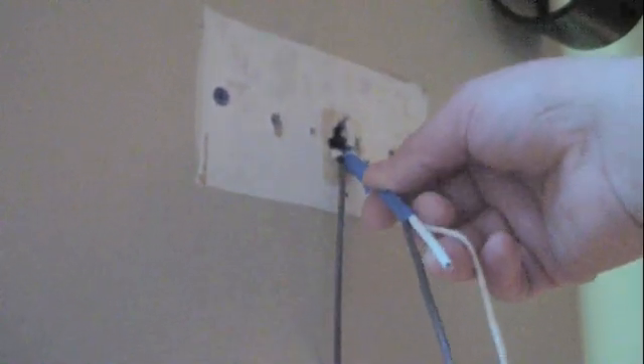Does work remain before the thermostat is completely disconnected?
No.